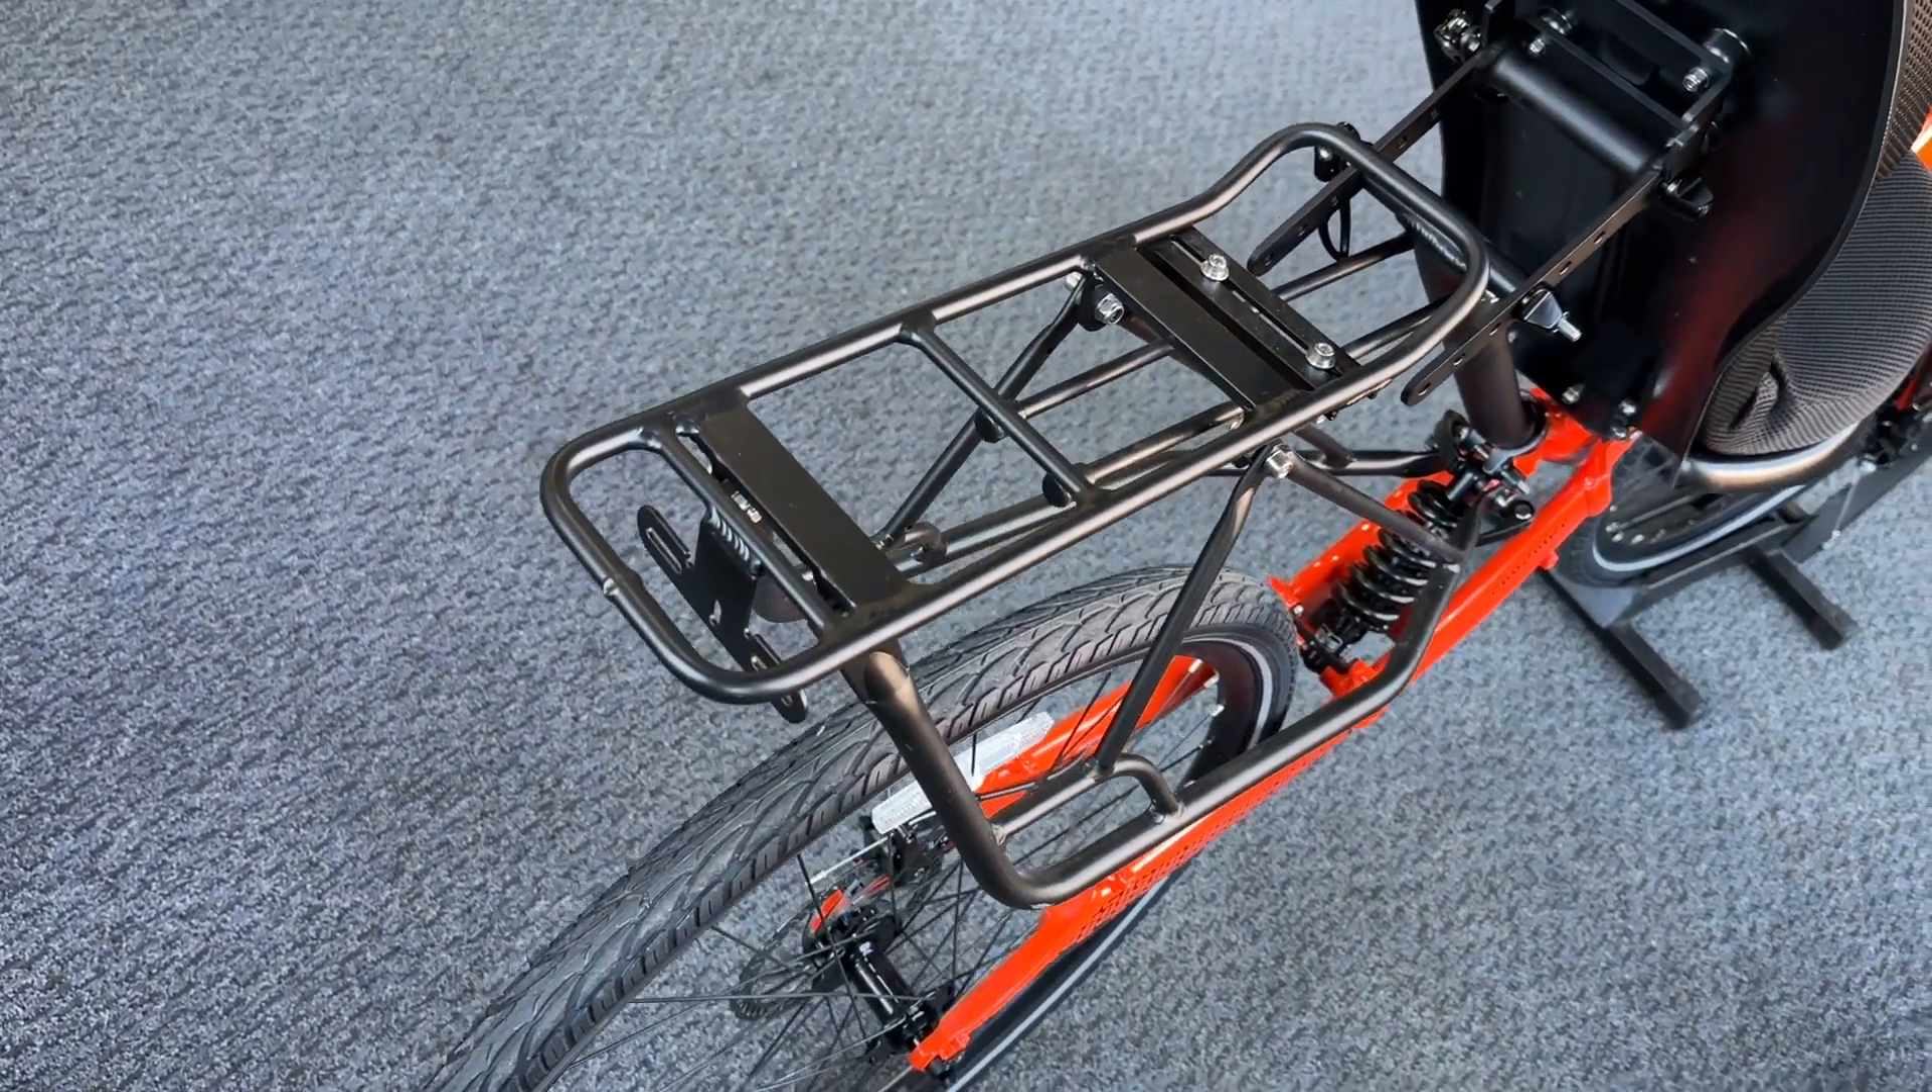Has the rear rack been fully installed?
Yes.